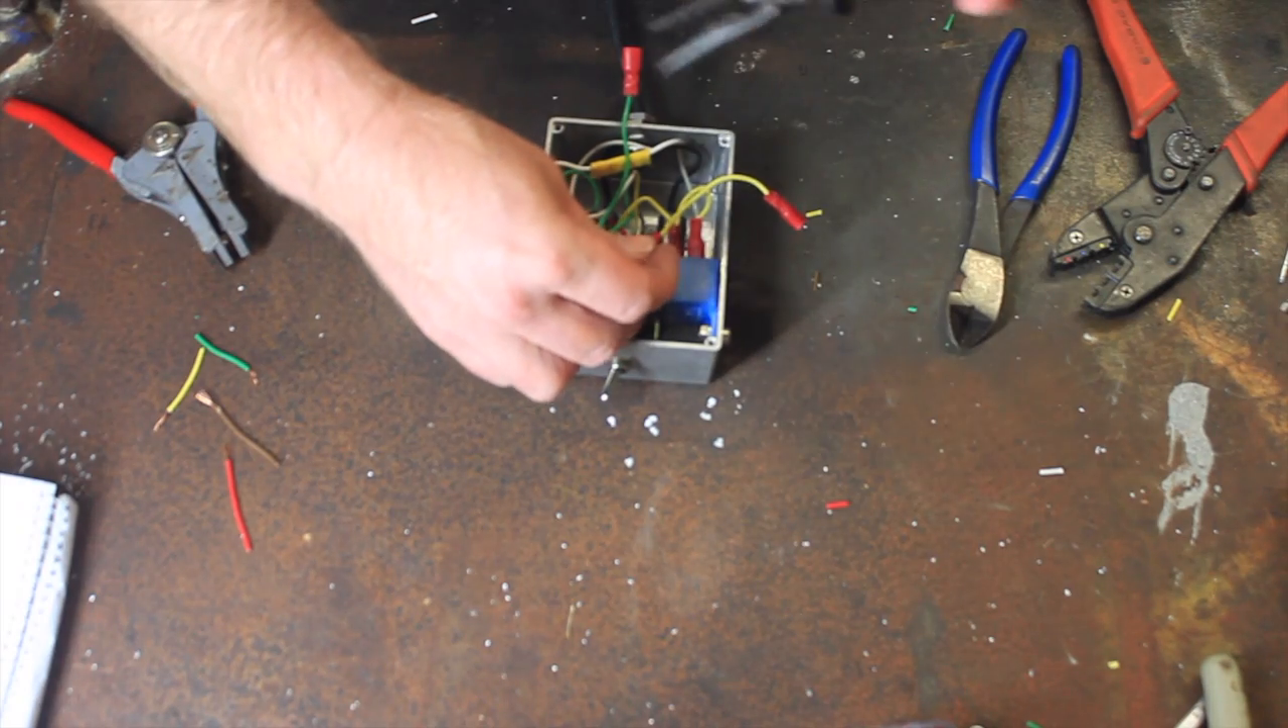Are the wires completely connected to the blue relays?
No.